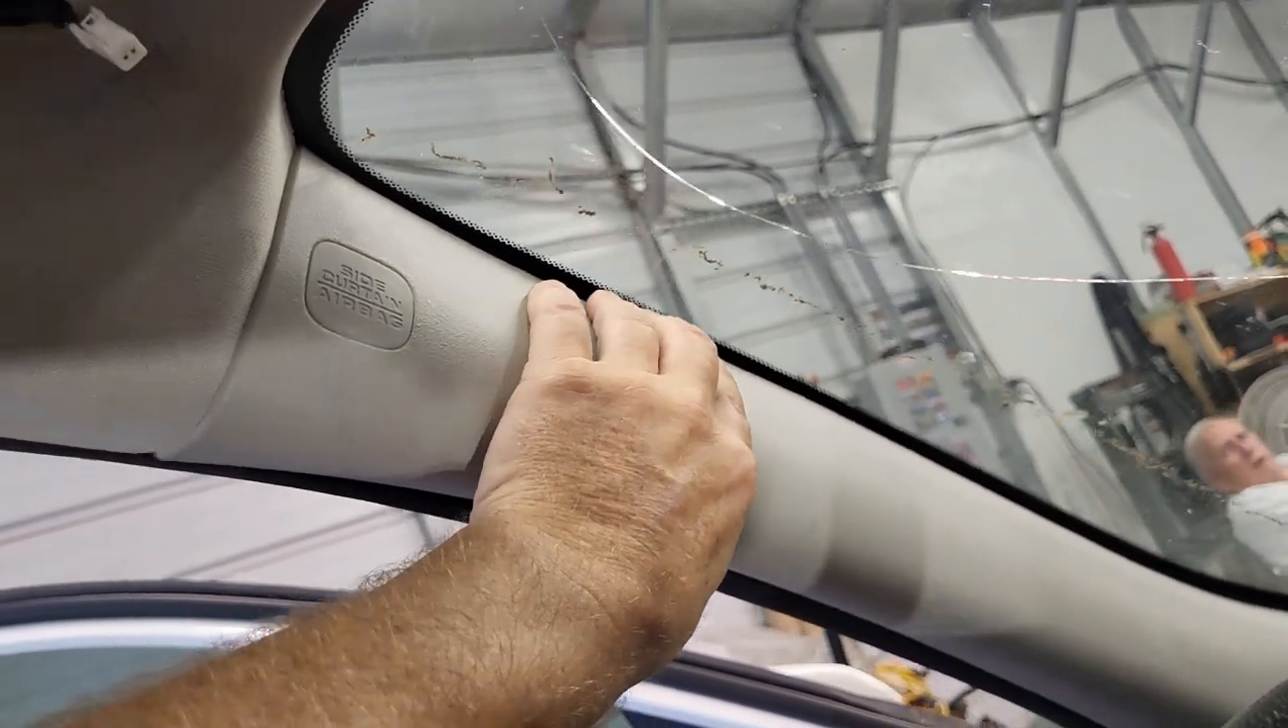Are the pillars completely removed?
No.